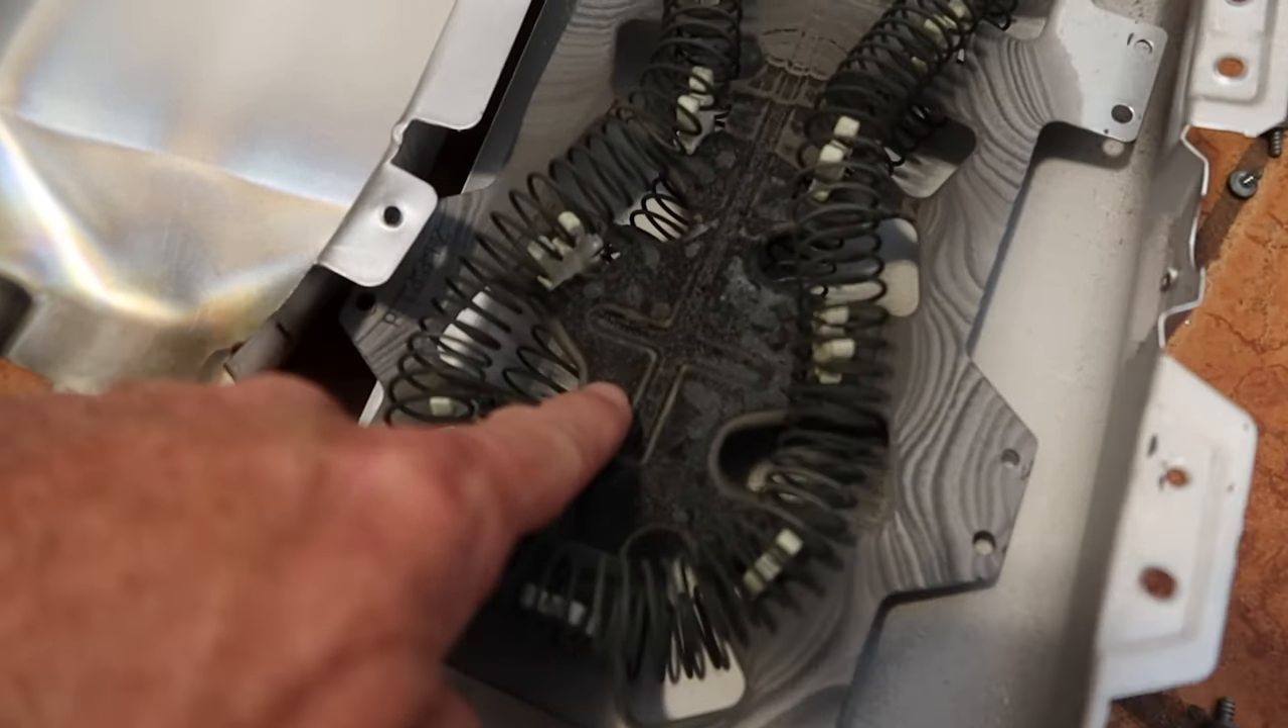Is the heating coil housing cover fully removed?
Yes.